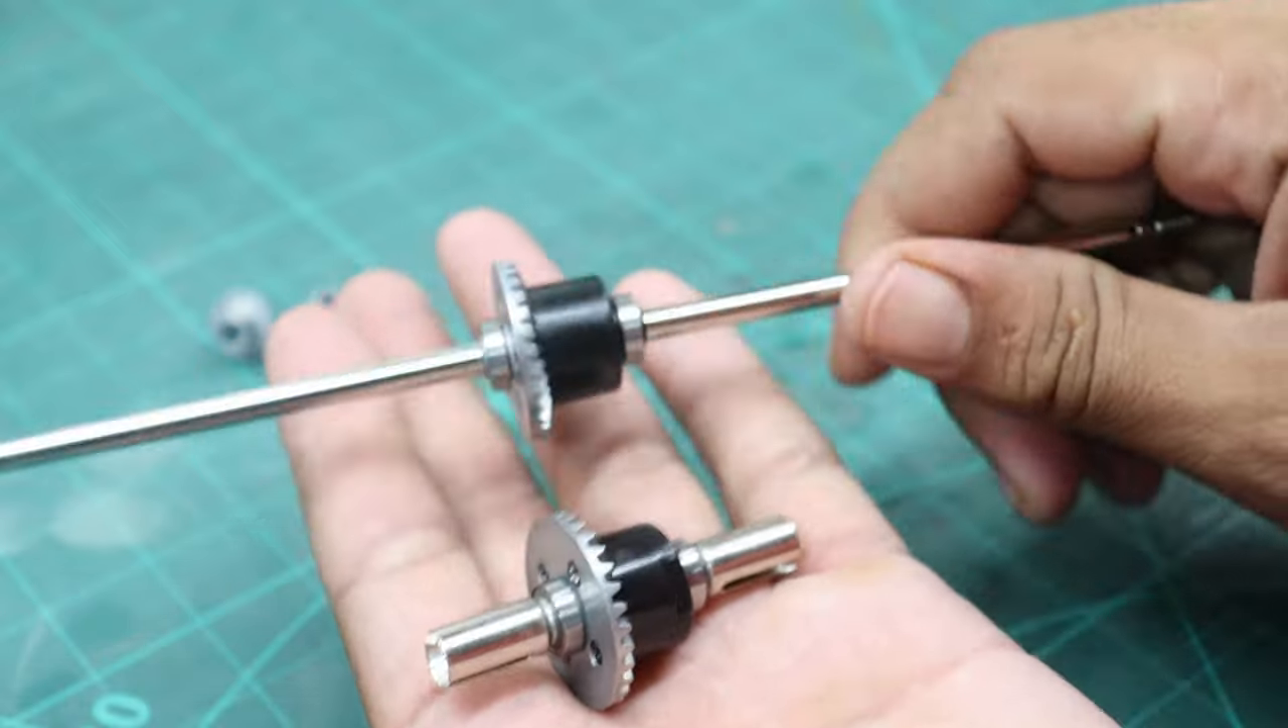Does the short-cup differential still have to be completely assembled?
No.